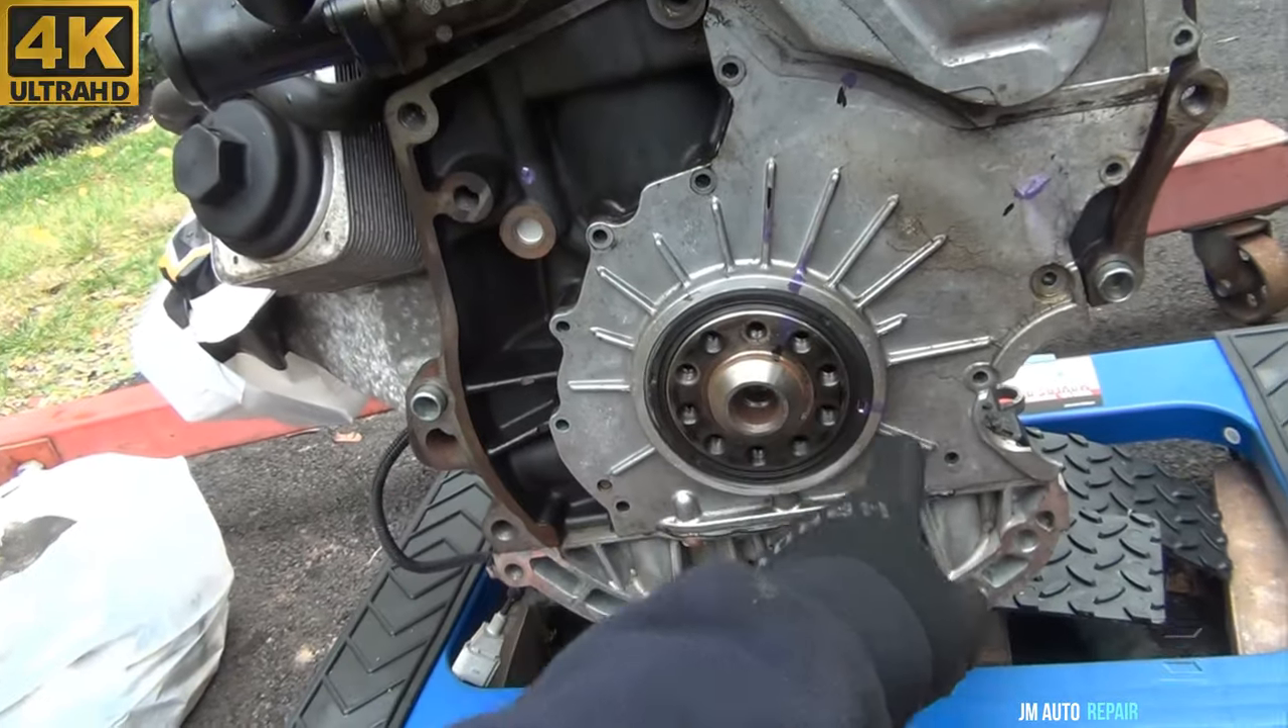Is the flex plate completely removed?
Yes.